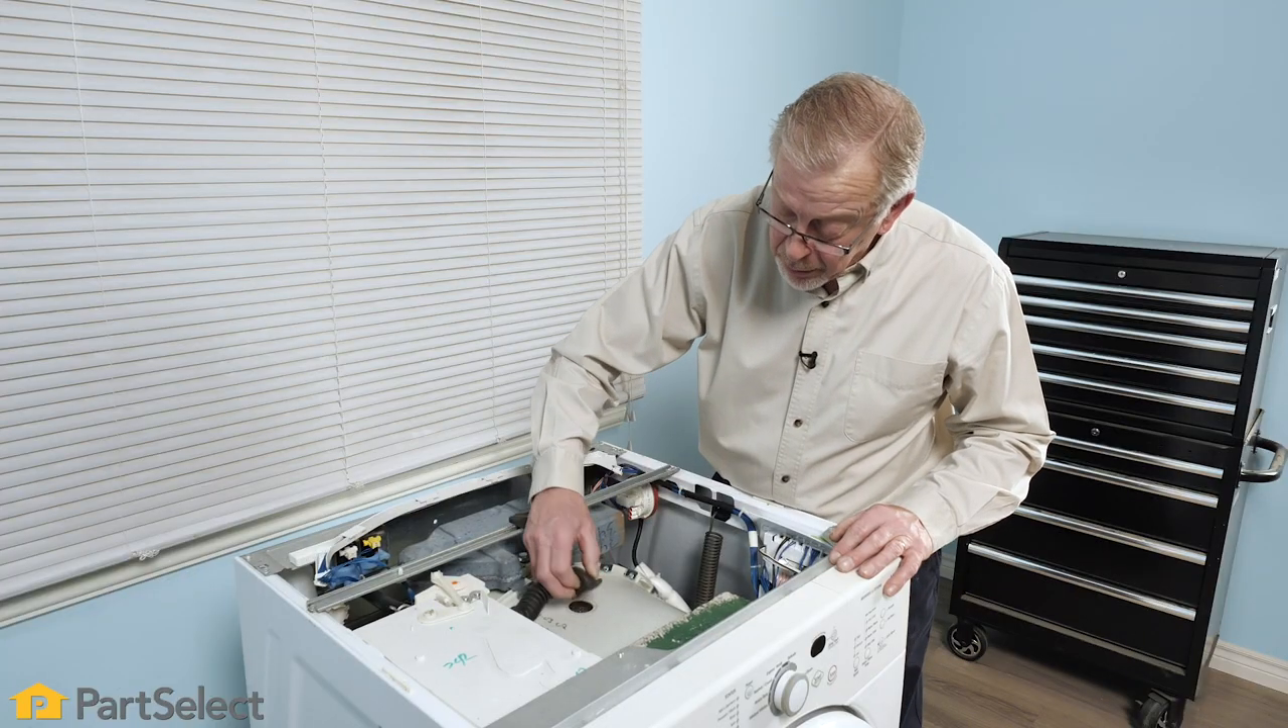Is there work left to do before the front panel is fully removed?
Yes.